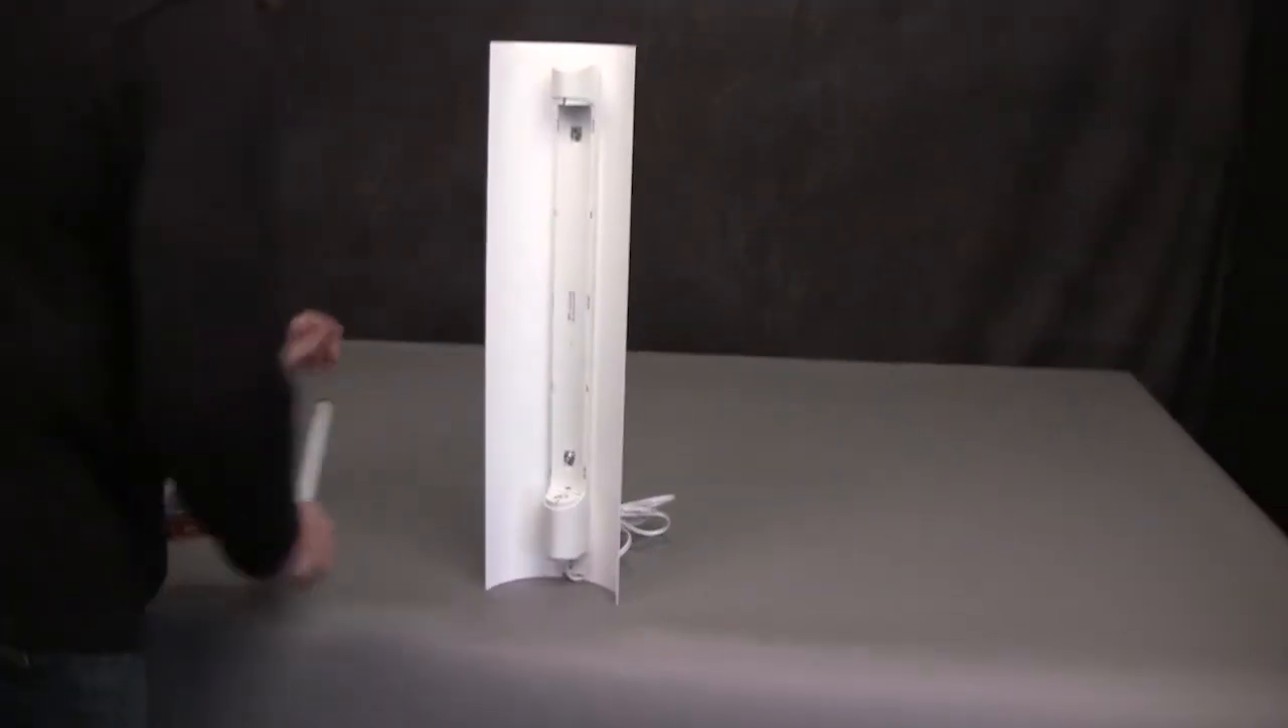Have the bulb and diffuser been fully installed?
No.